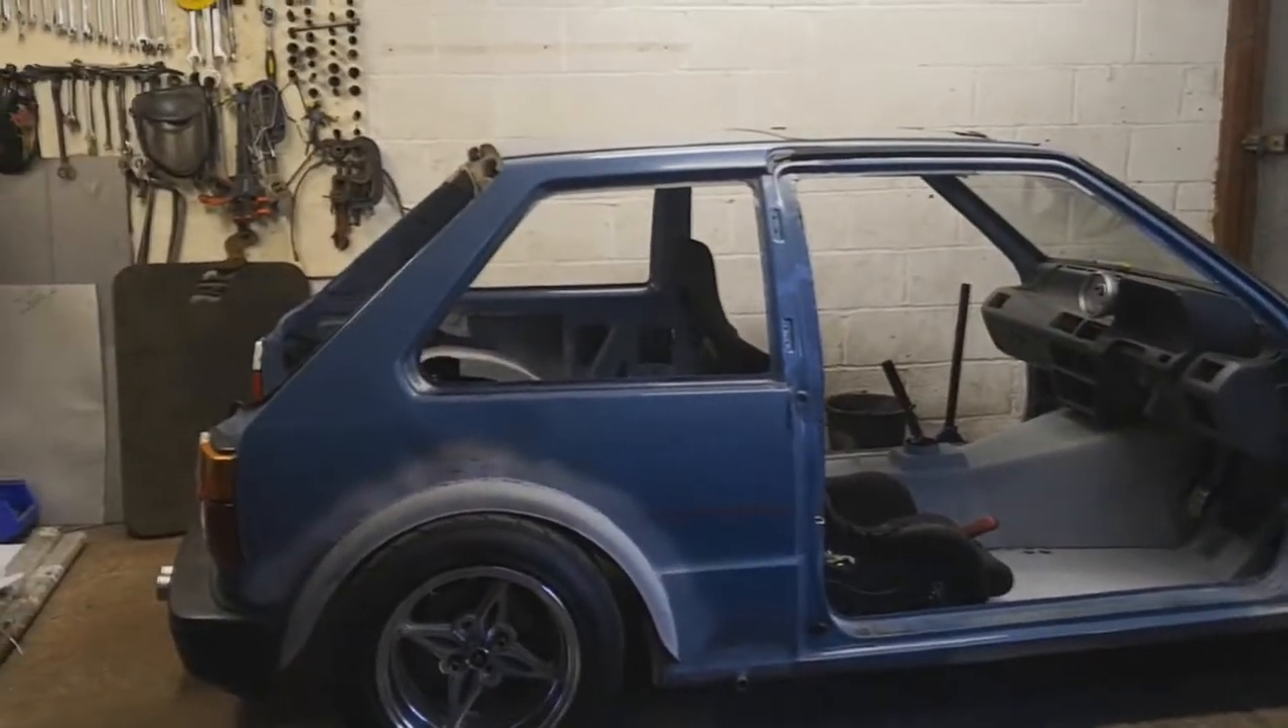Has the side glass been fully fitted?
No.